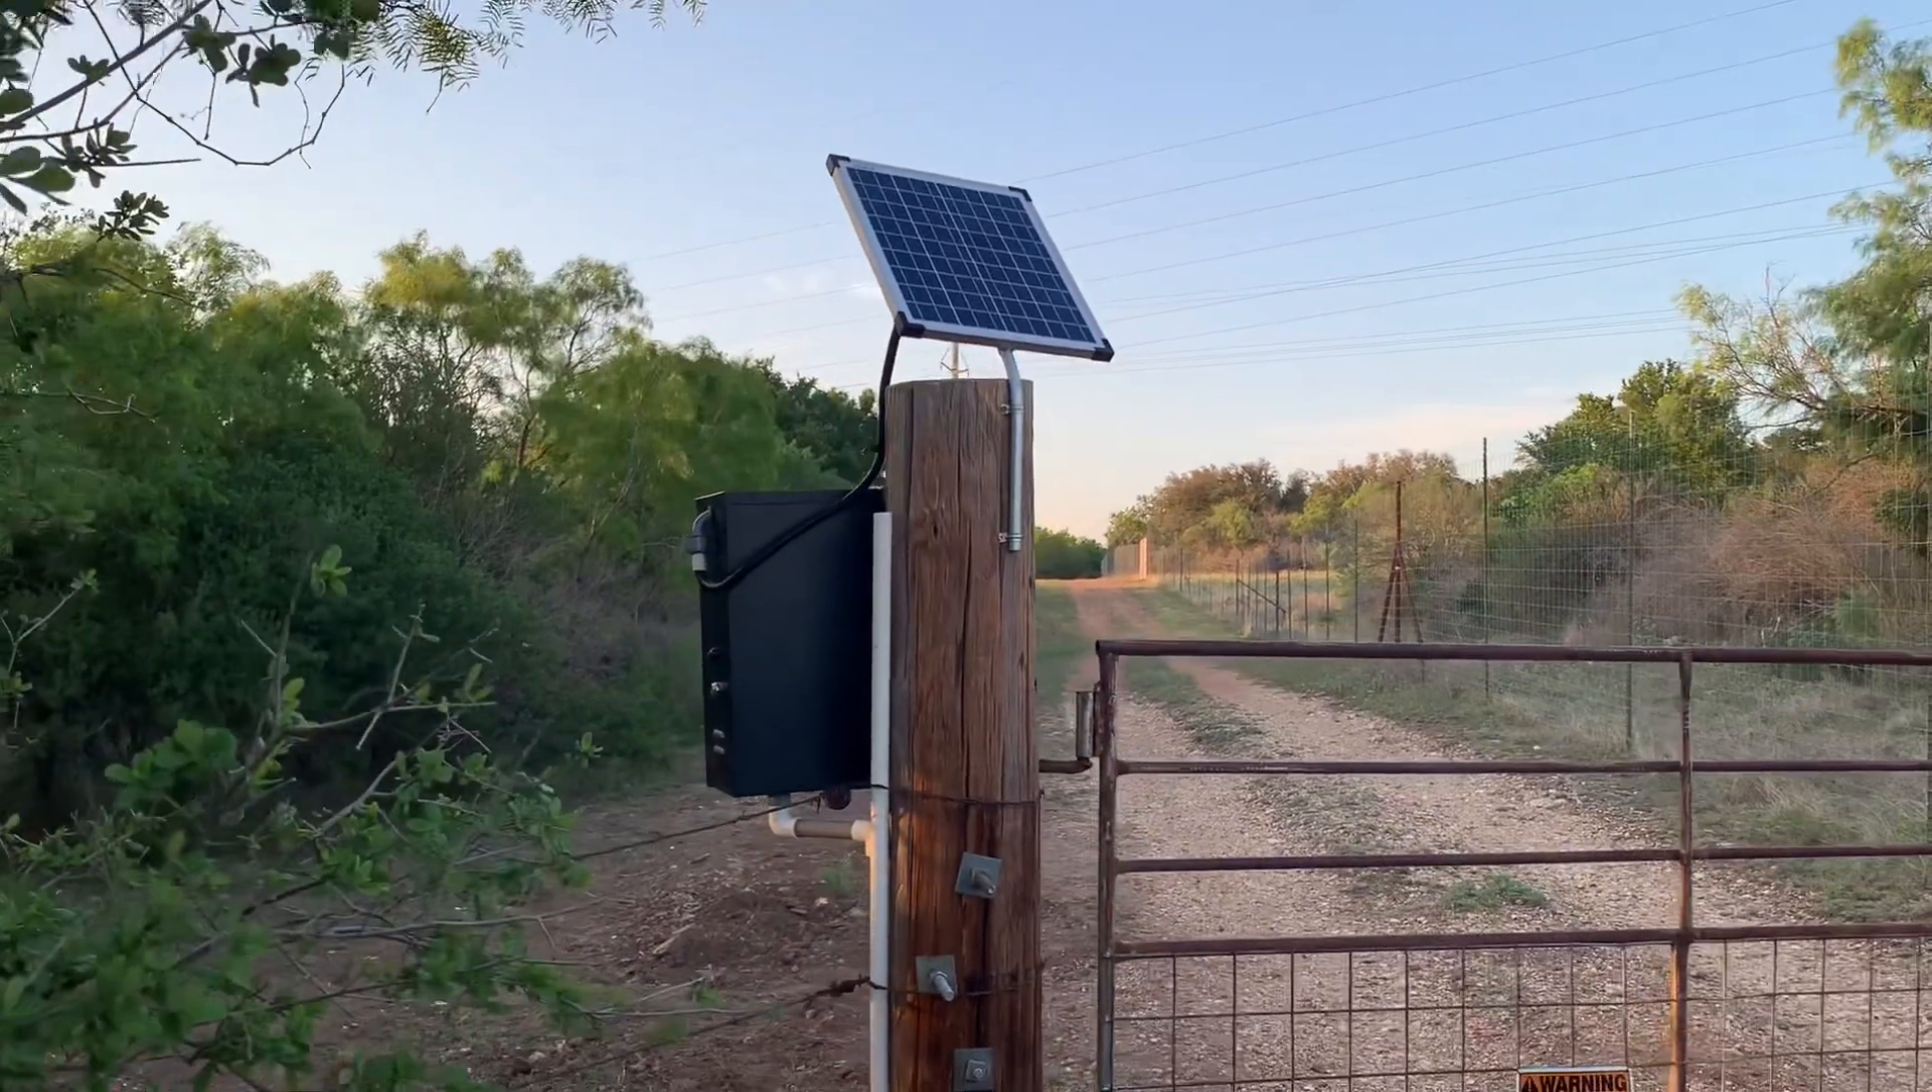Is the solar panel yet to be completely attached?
No.